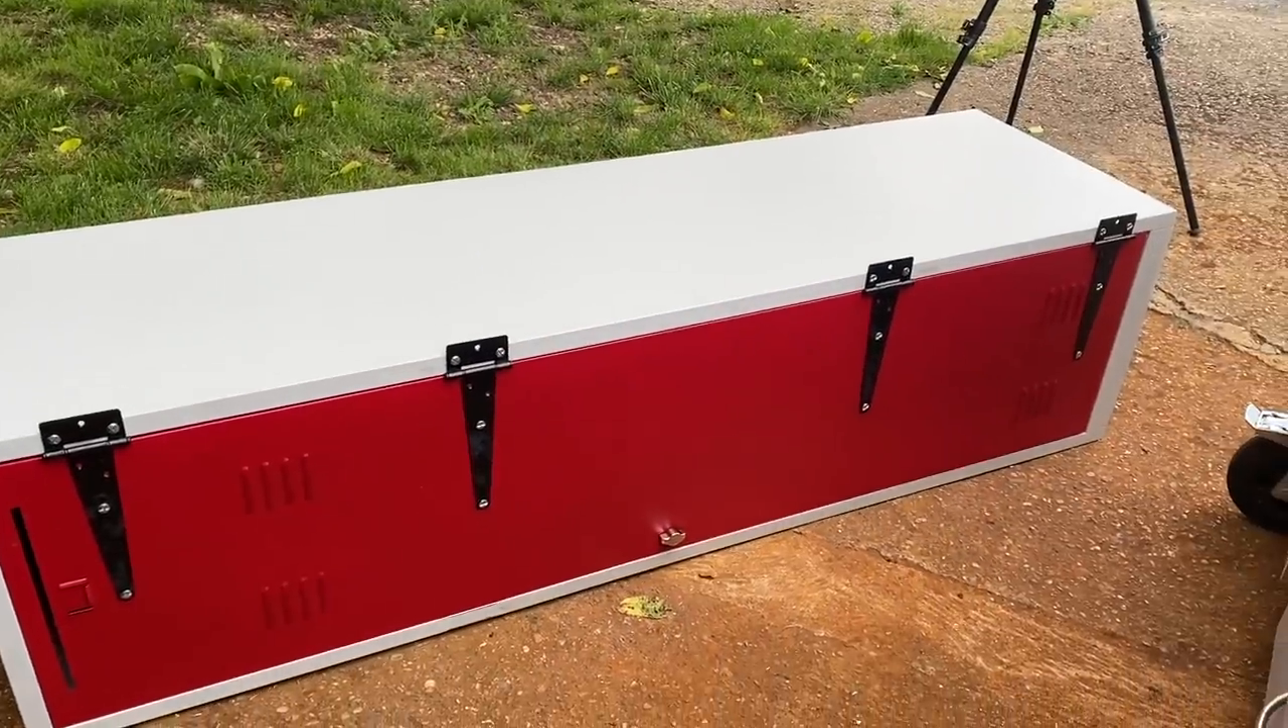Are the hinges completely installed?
Yes.